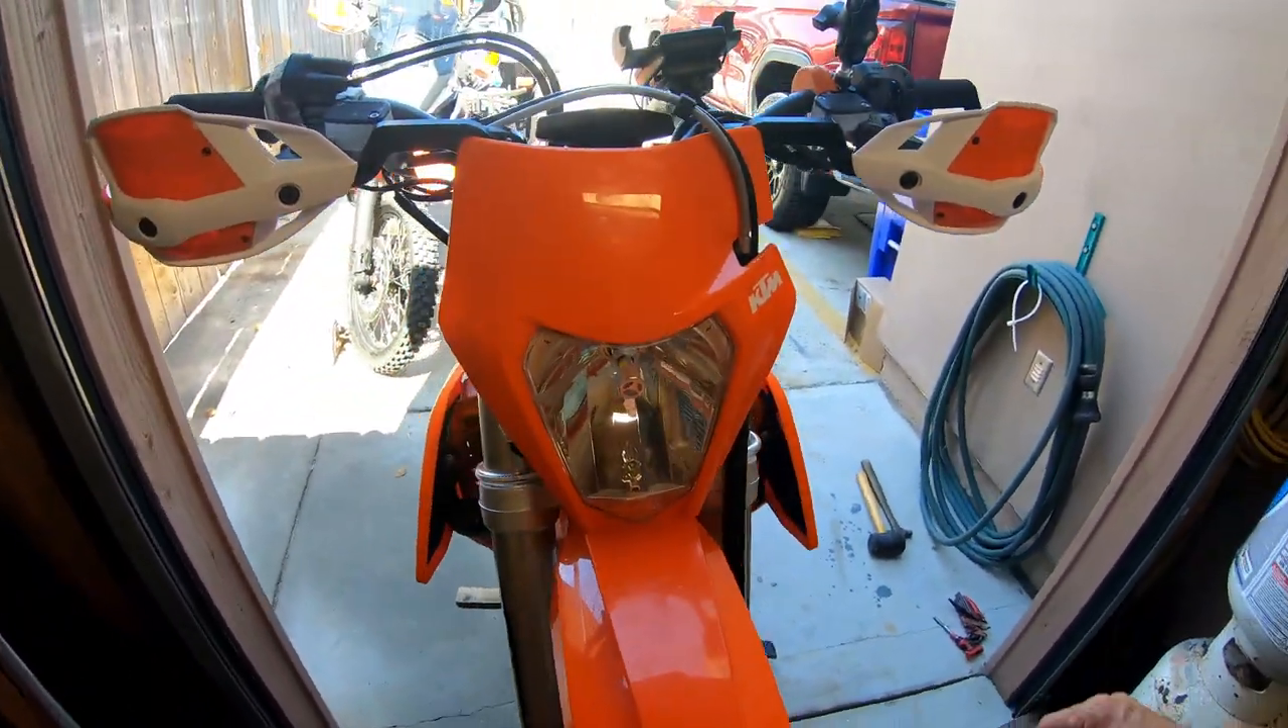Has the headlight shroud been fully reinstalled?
Yes.